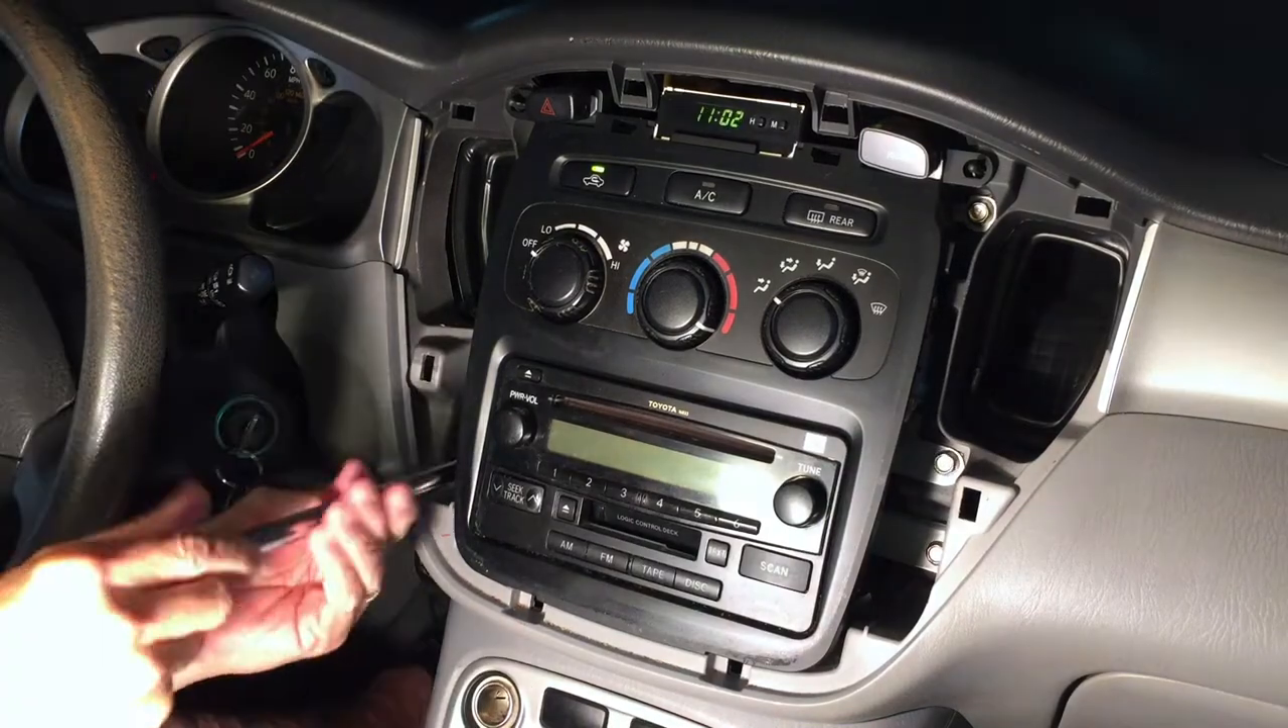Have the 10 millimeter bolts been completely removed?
No.